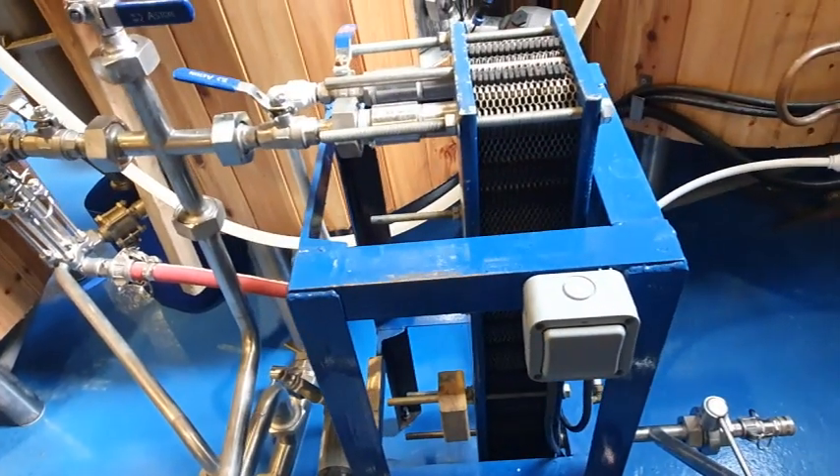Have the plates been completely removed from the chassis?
No.